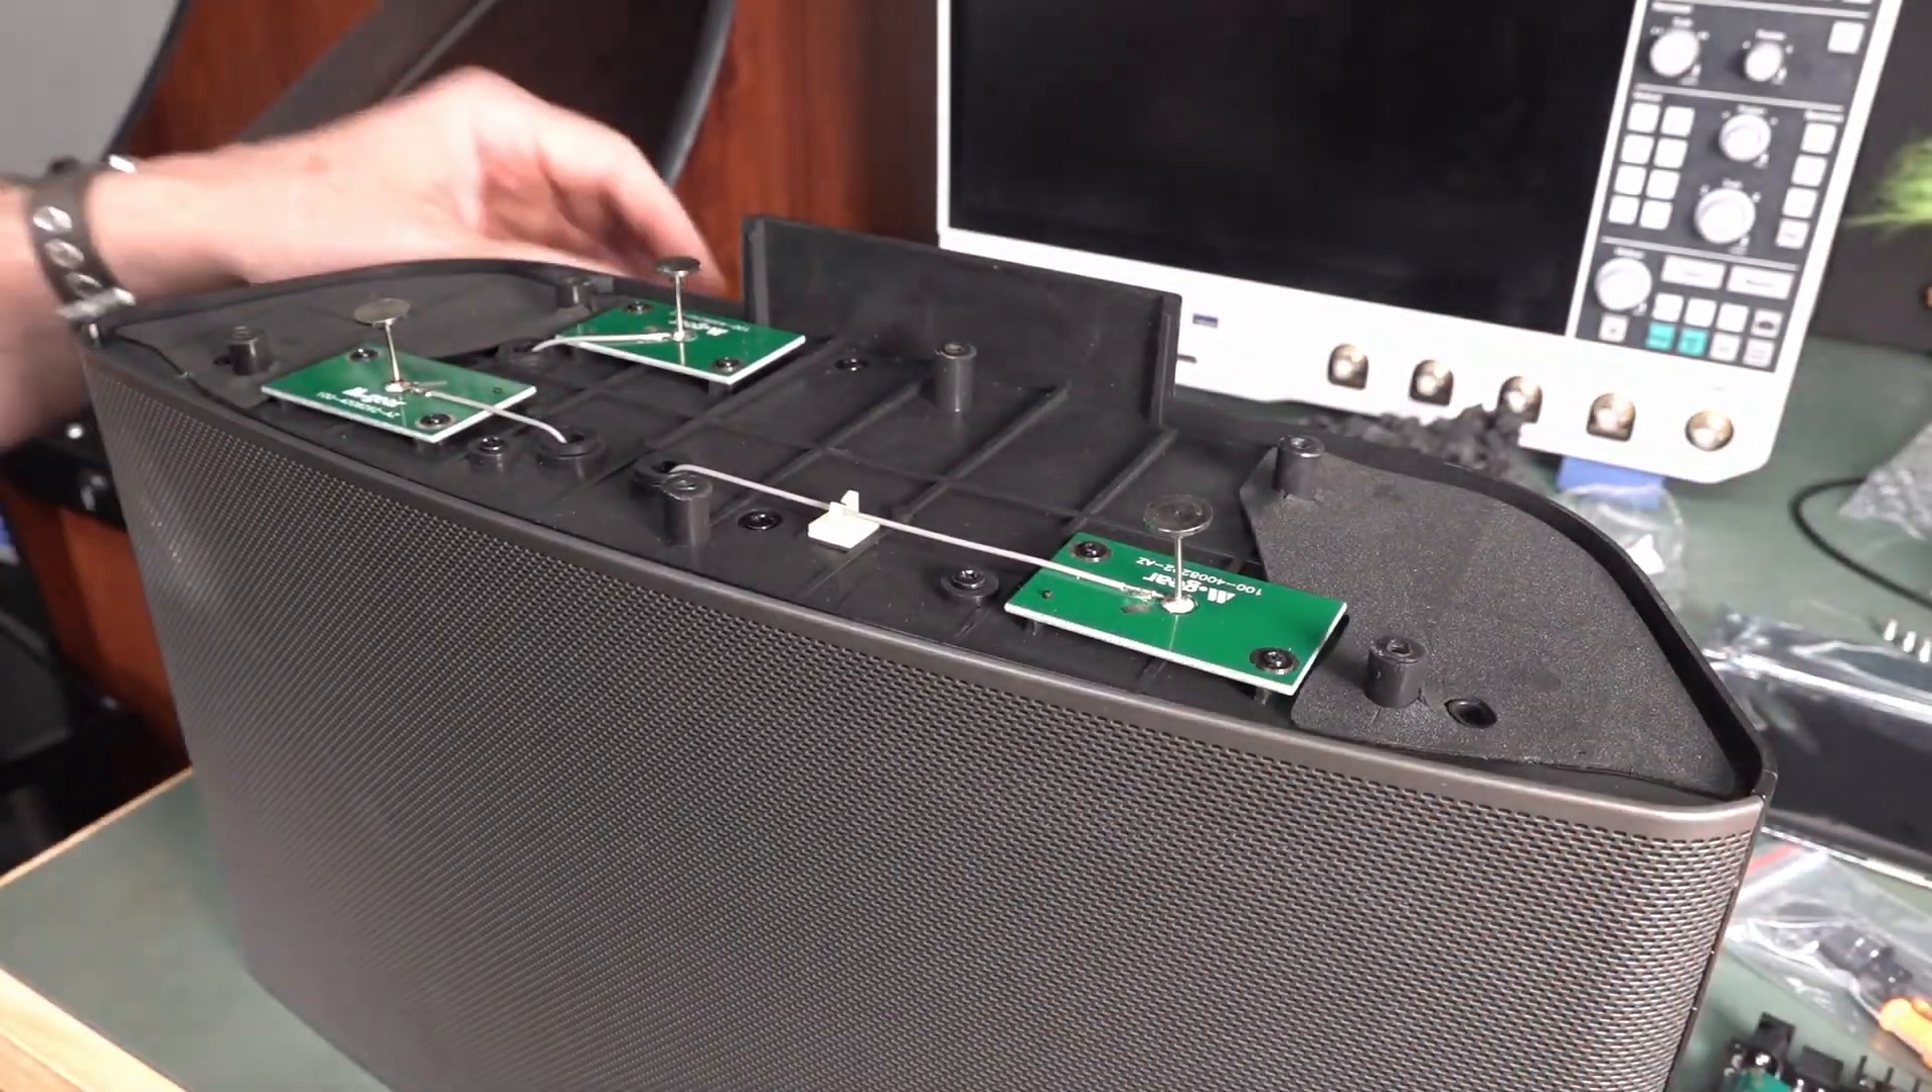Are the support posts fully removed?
No.